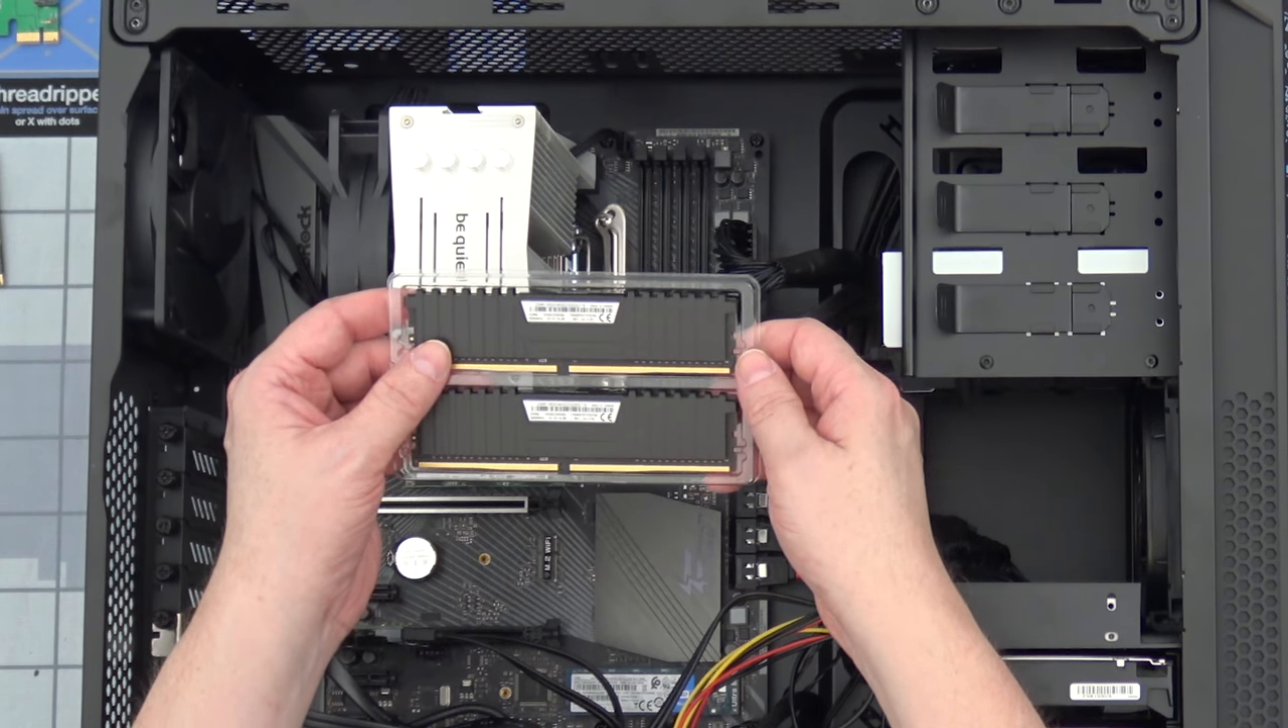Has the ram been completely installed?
No.